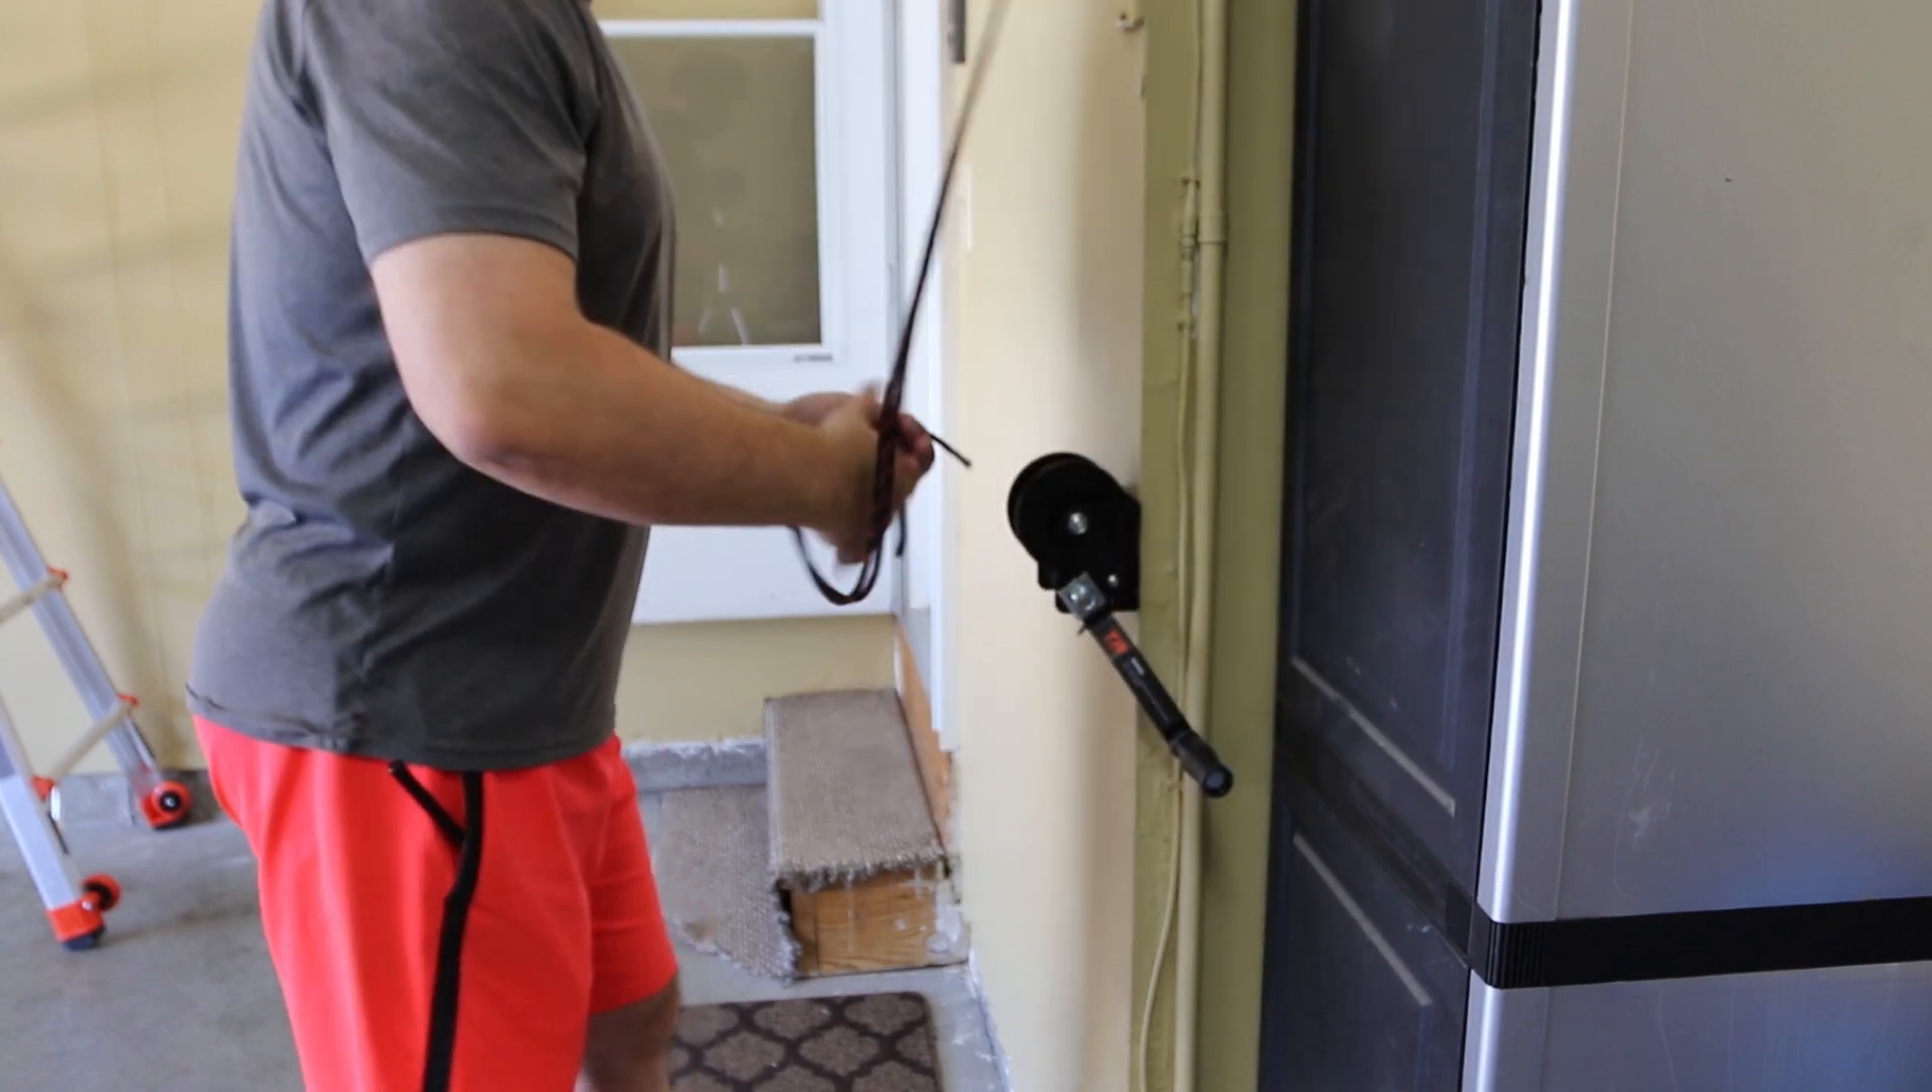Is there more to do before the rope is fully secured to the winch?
Yes.